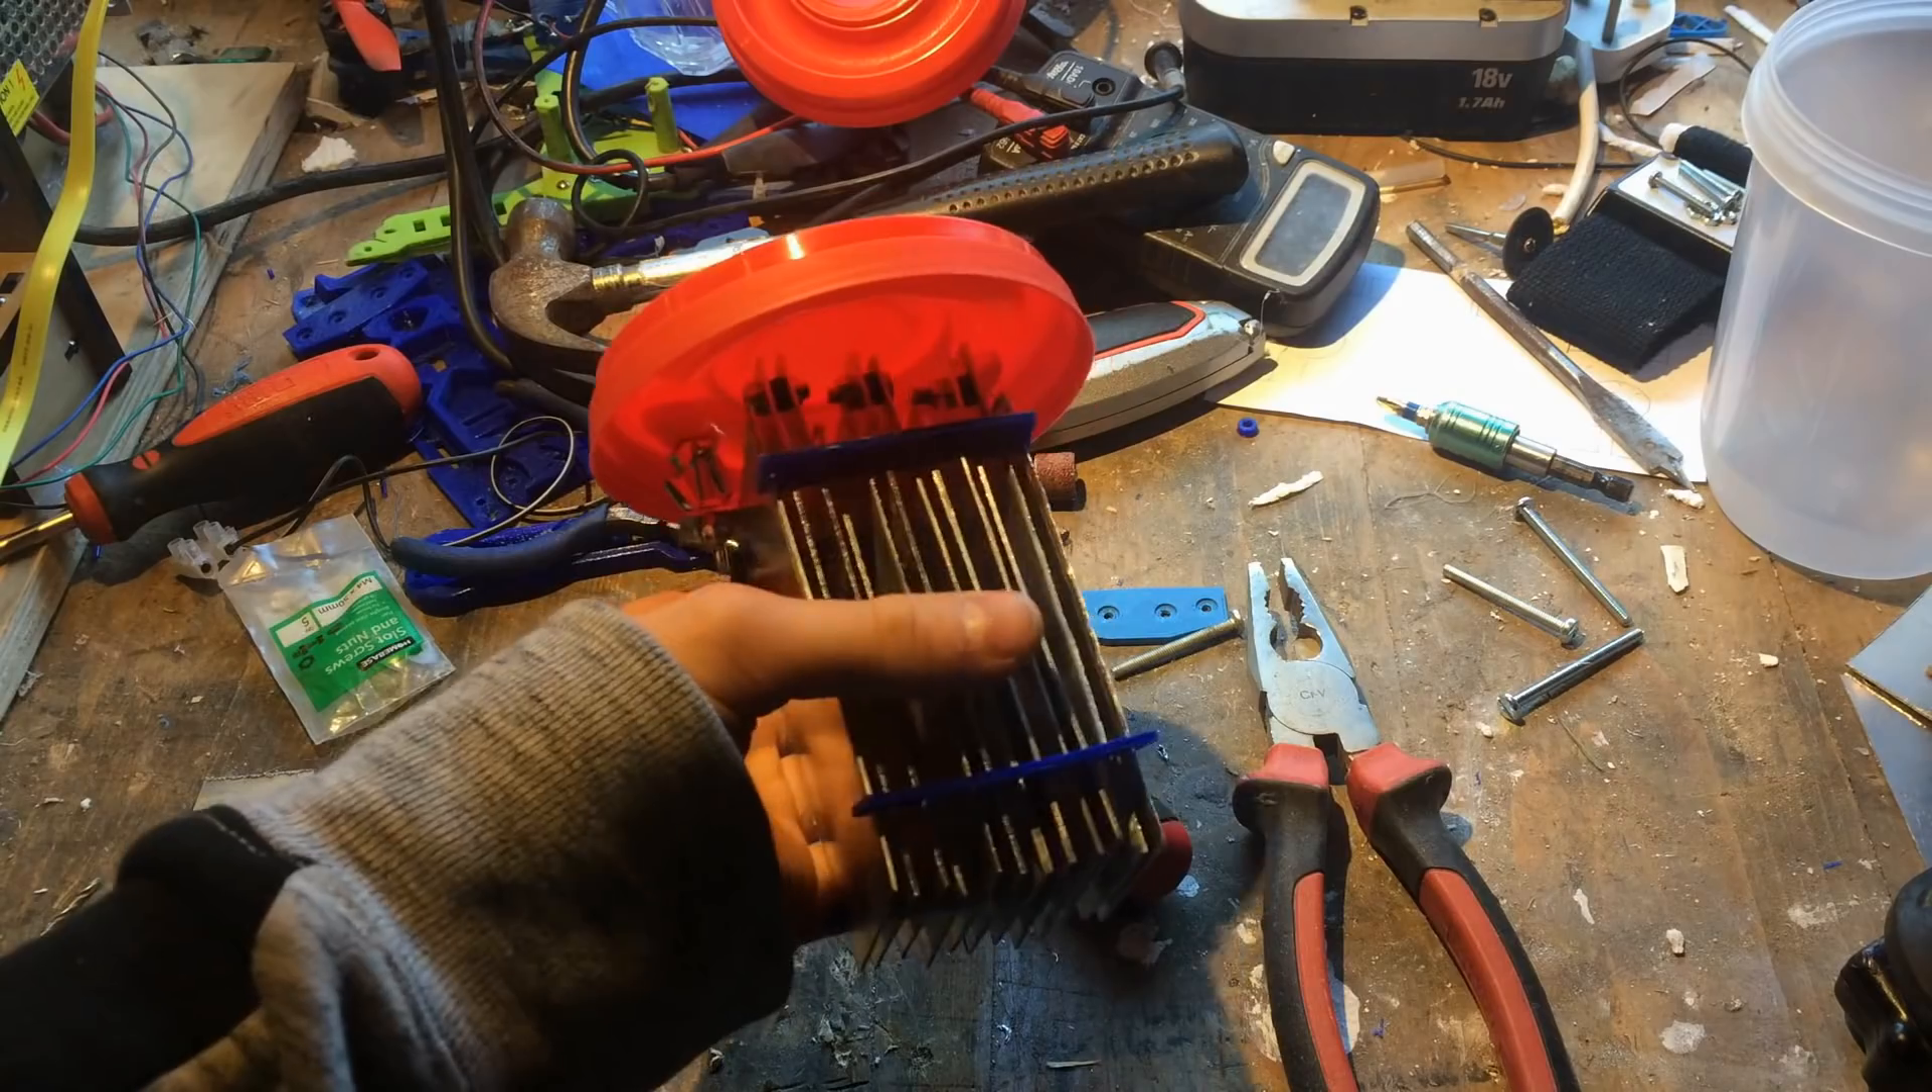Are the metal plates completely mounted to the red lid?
Yes.